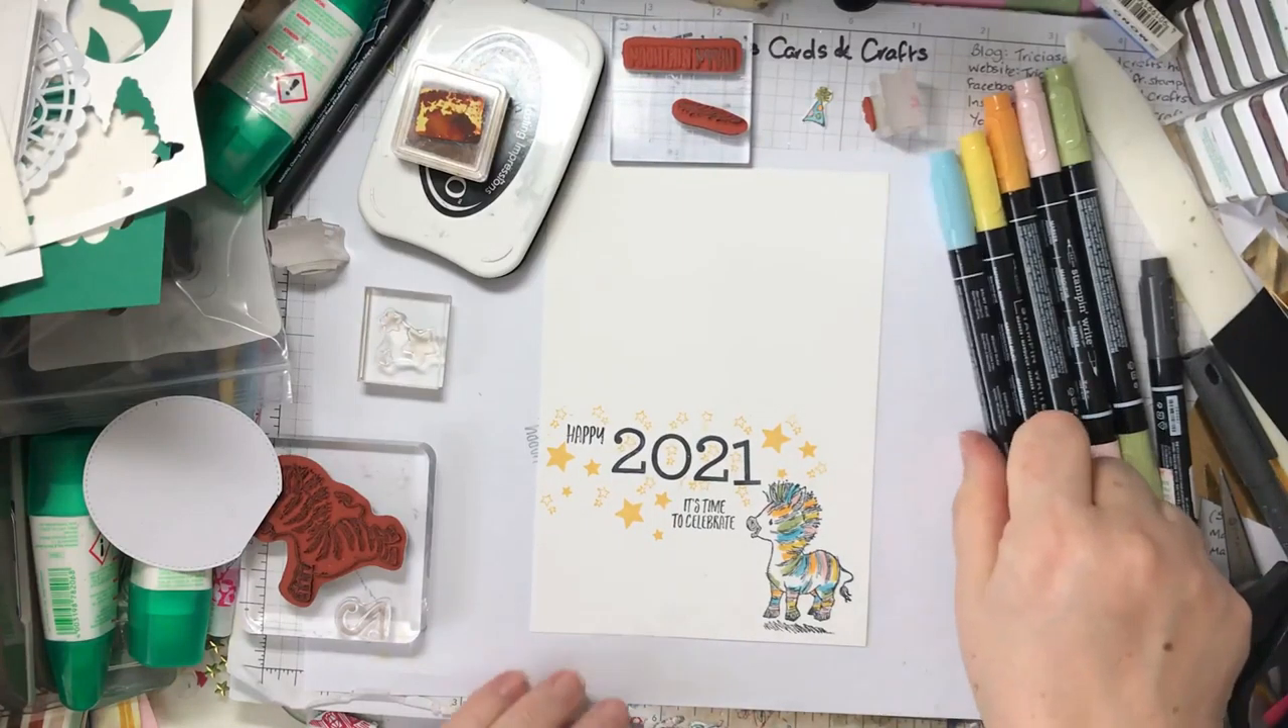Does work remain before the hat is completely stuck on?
Yes.